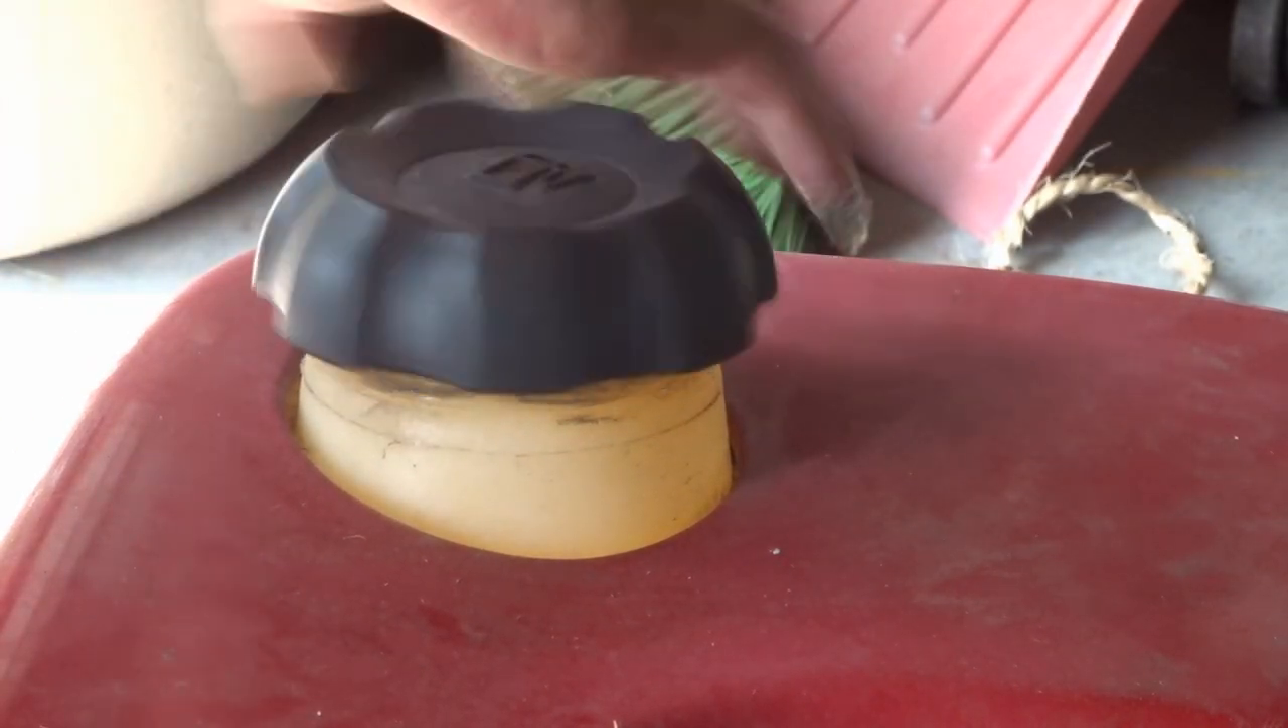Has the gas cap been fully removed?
No.